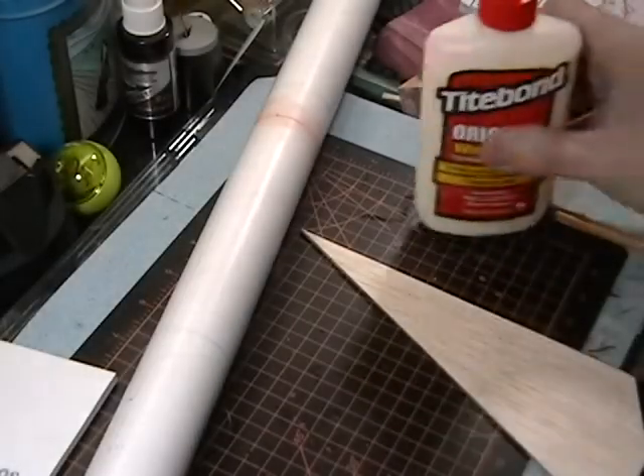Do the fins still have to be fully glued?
Yes.